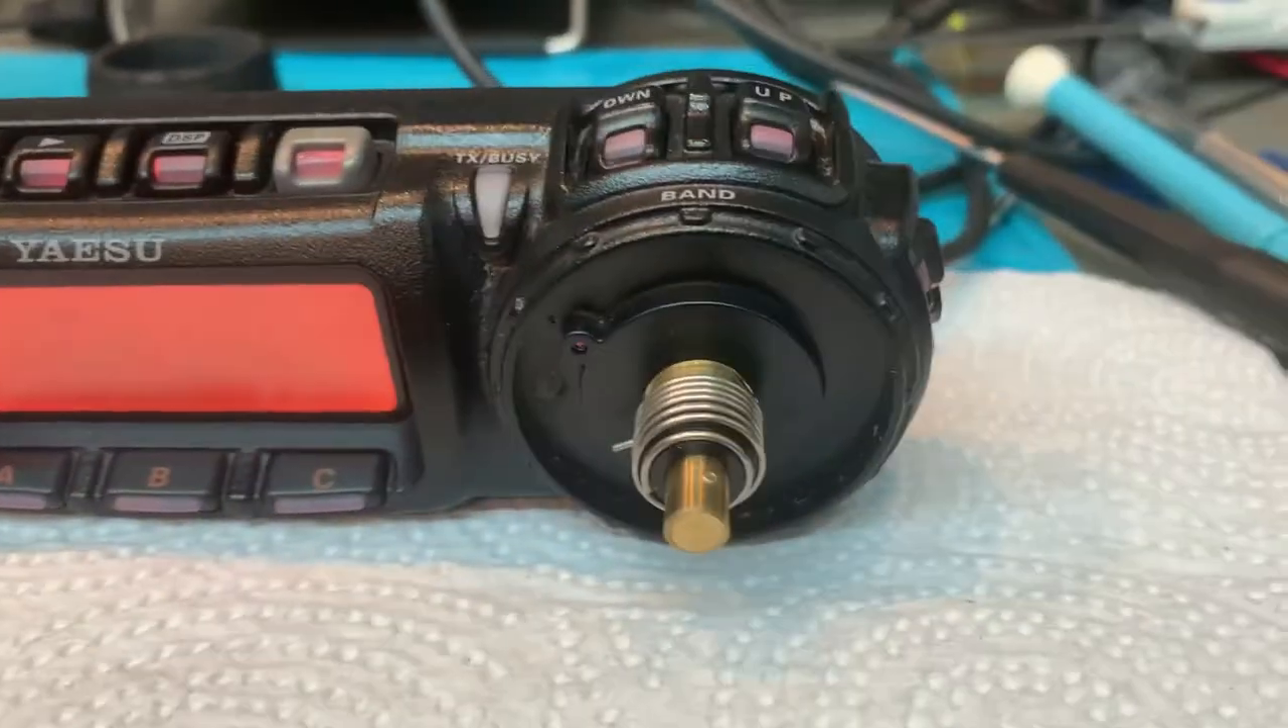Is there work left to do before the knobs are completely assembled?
Yes.